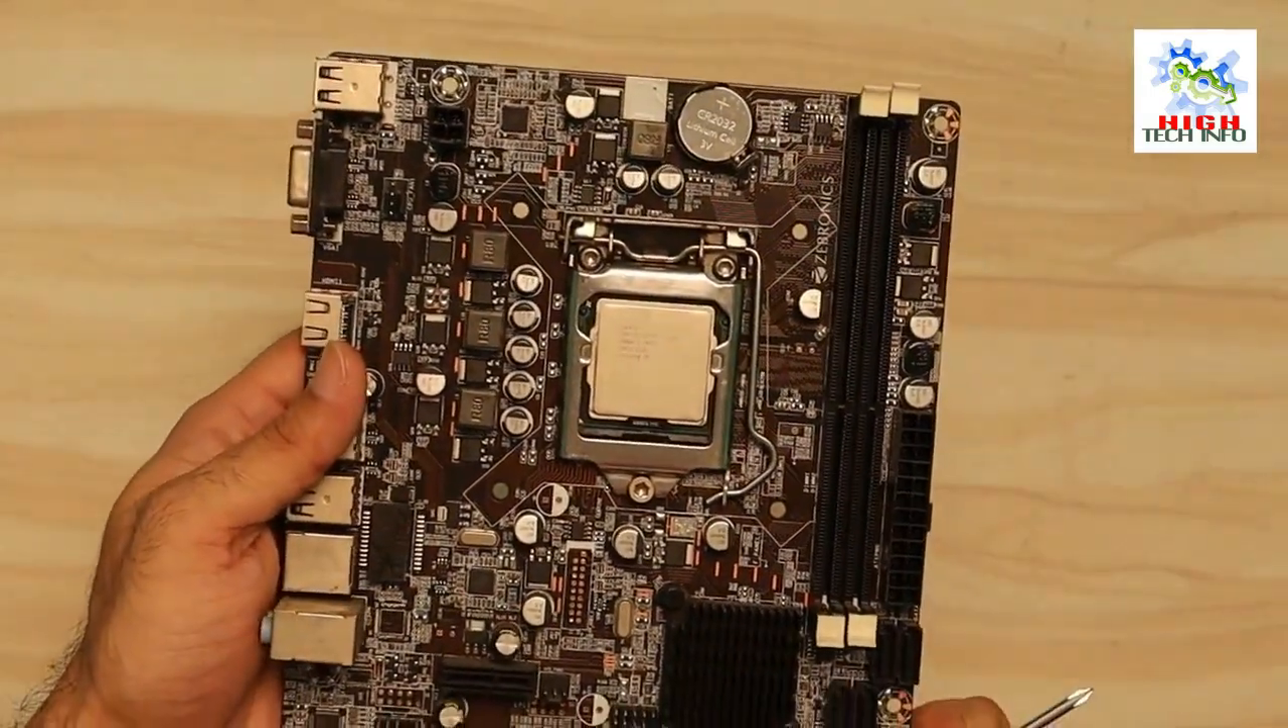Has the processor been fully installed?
Yes.